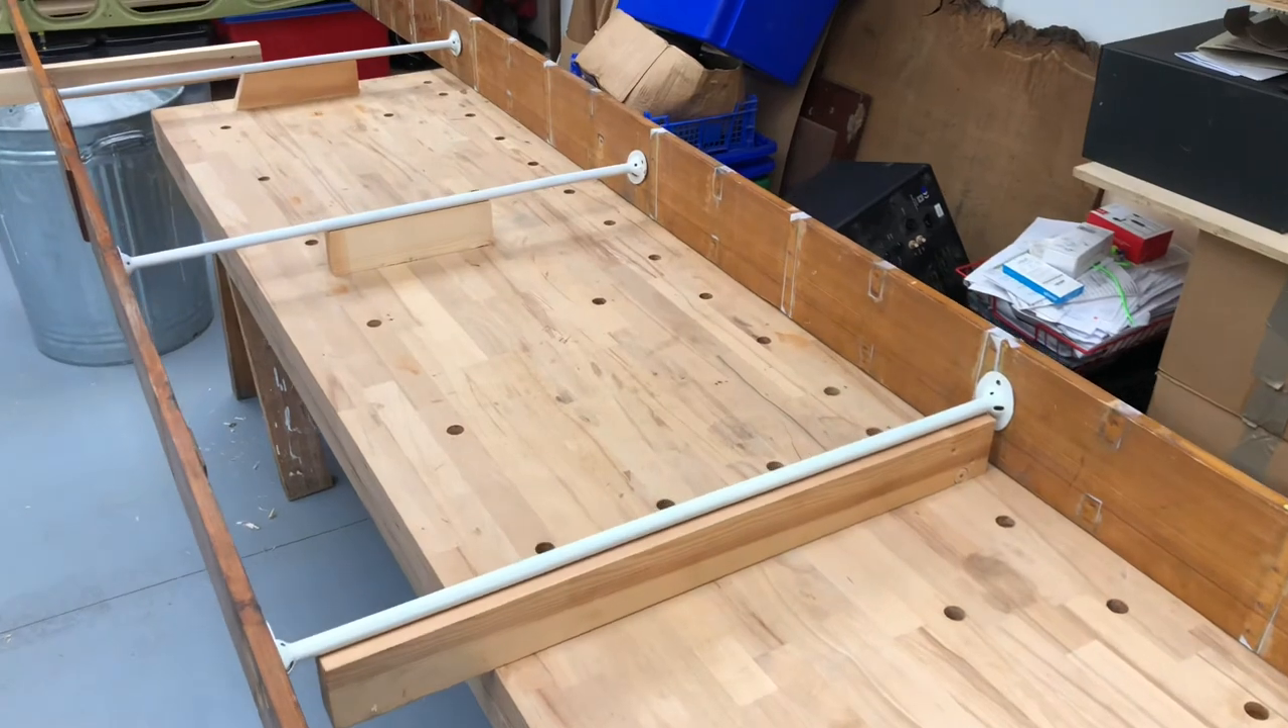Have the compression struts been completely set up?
Yes.